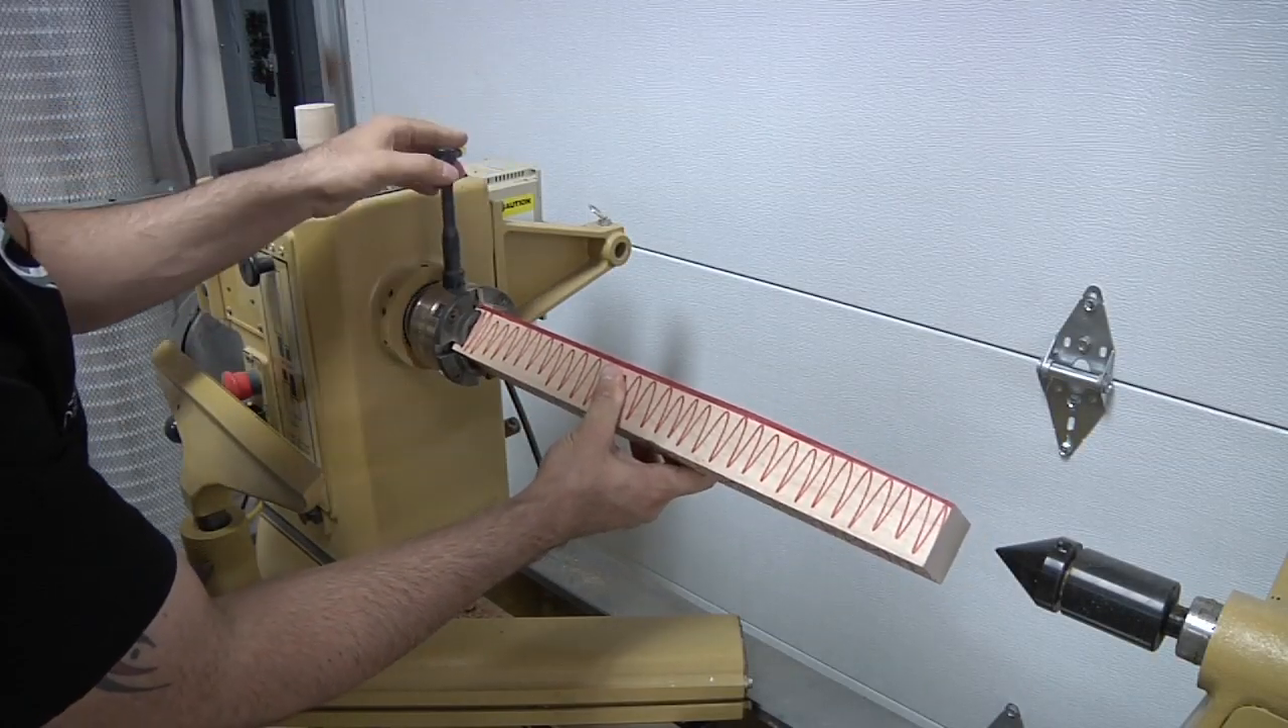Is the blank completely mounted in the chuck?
No.